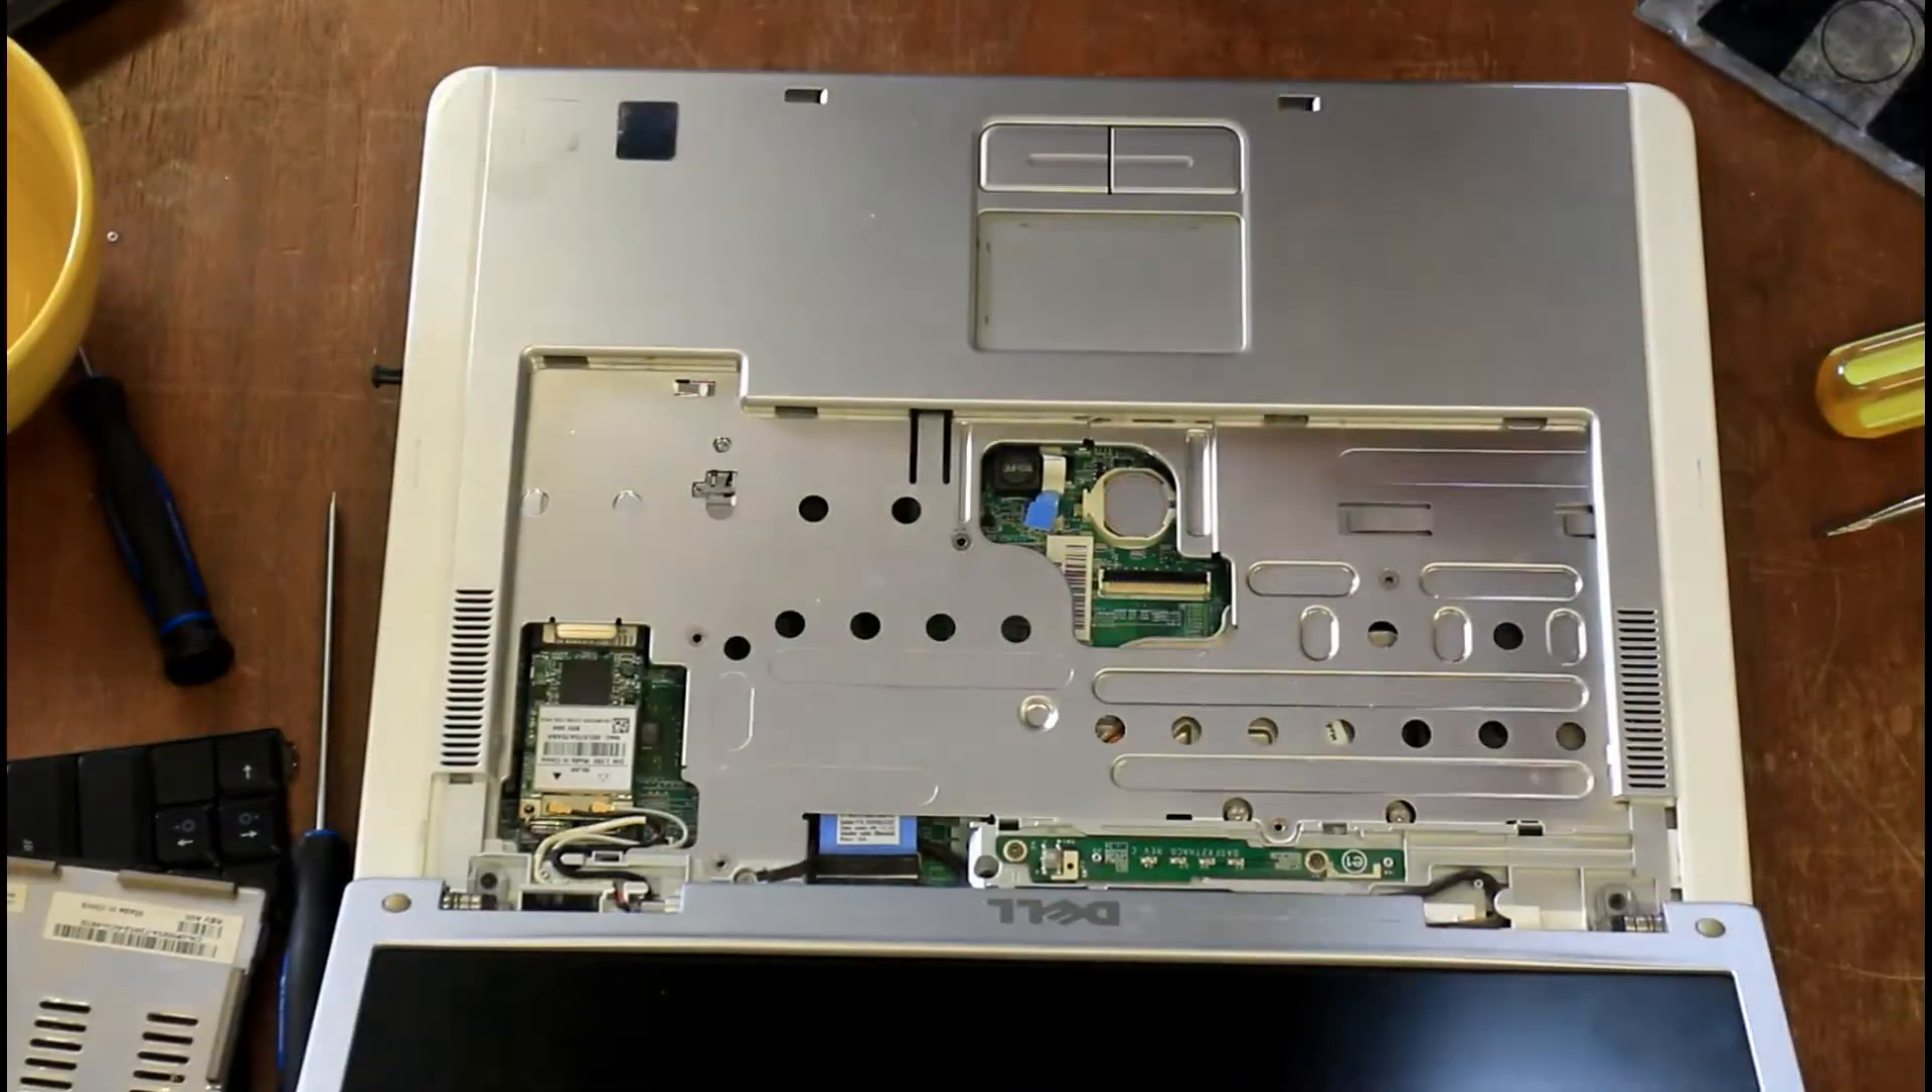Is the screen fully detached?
No.